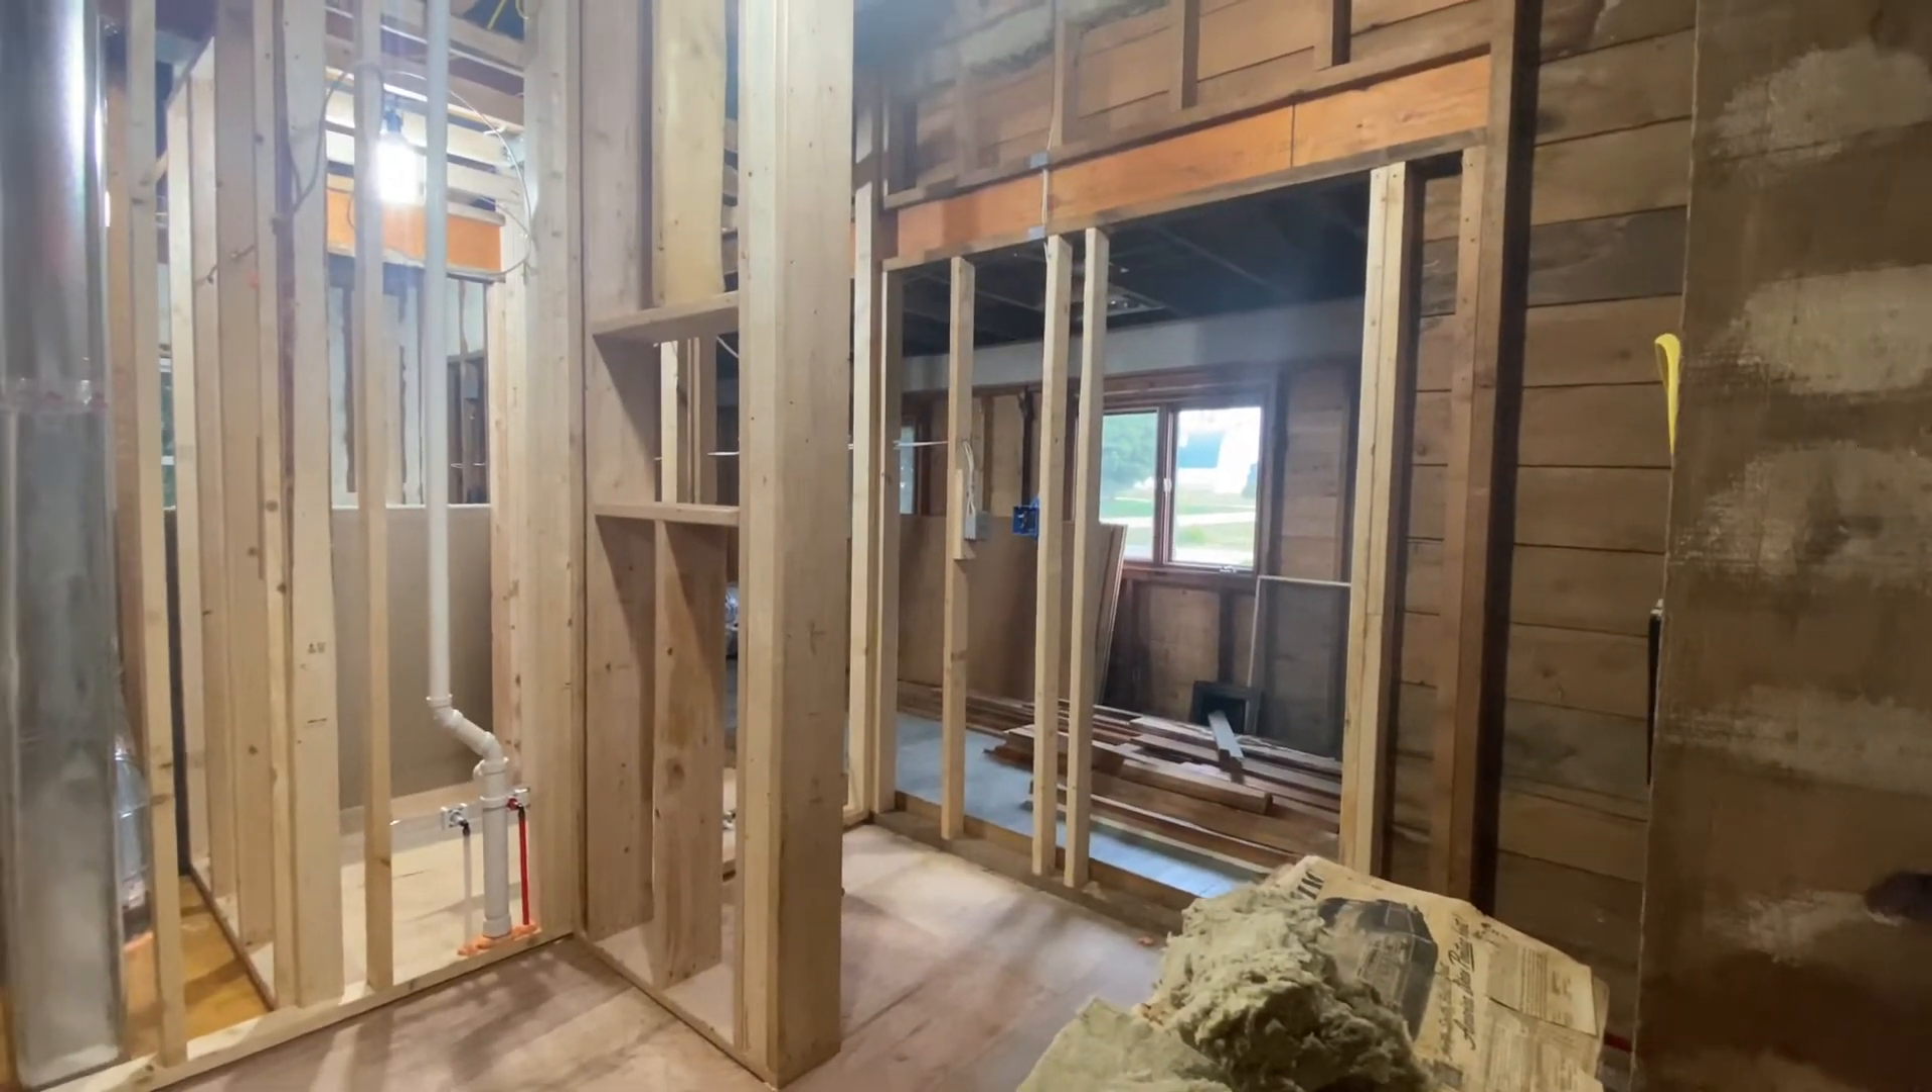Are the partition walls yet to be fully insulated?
Yes.